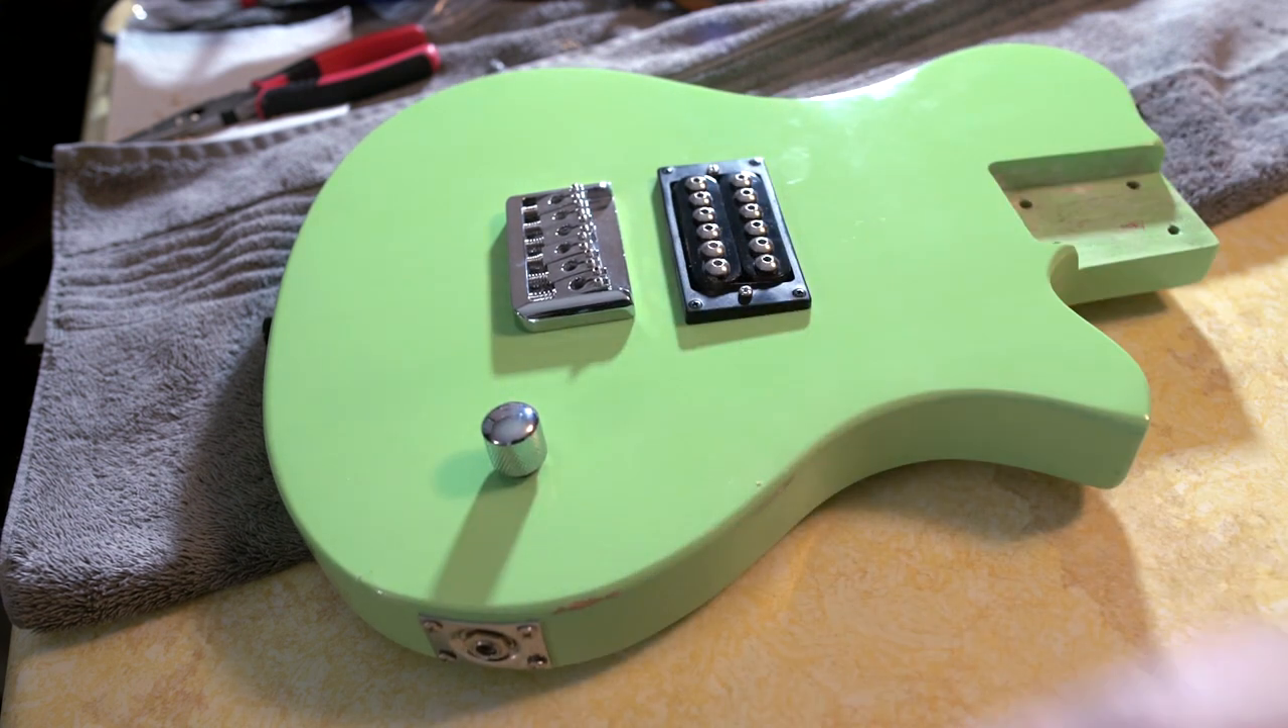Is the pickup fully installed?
Yes.